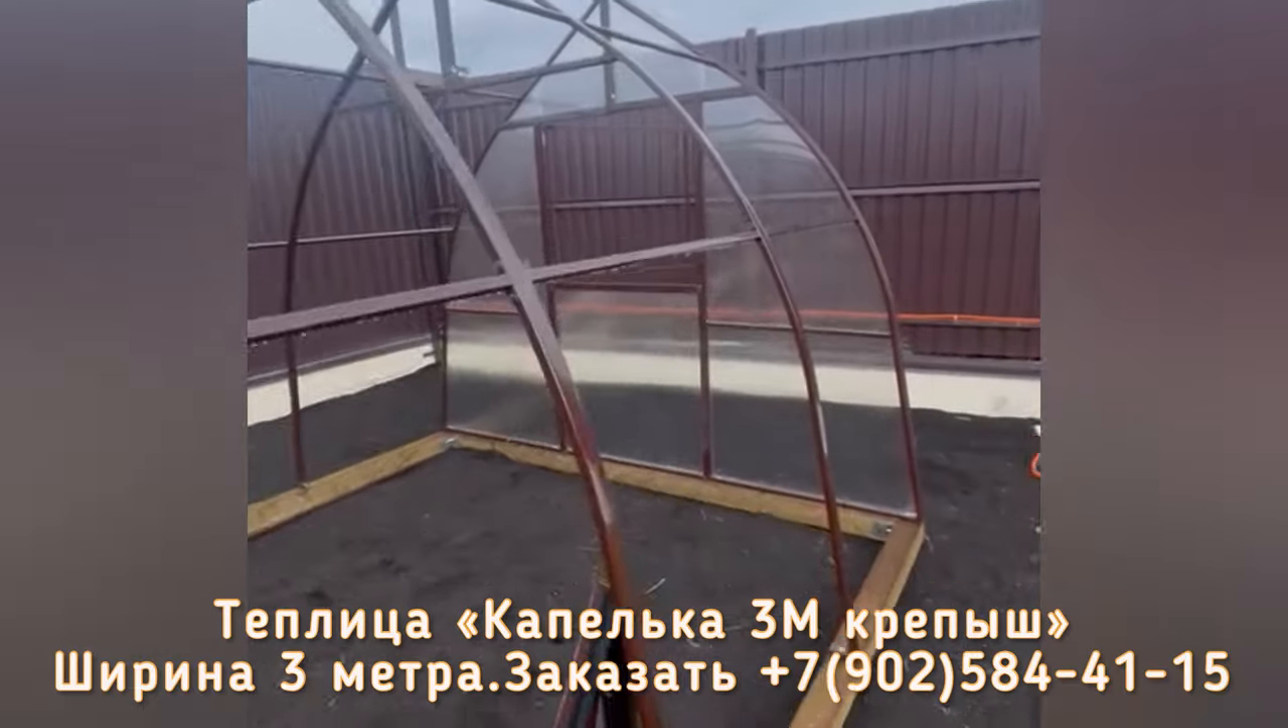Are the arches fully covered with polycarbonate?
No.